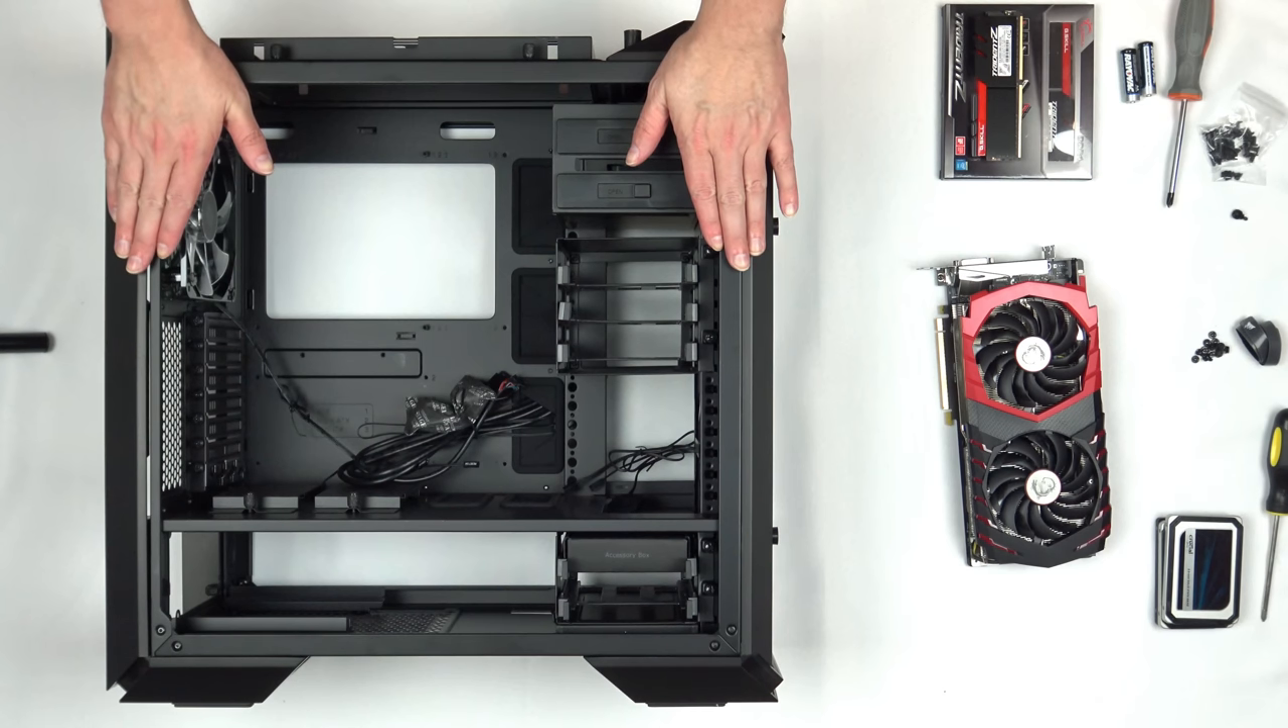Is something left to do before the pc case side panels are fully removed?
No.